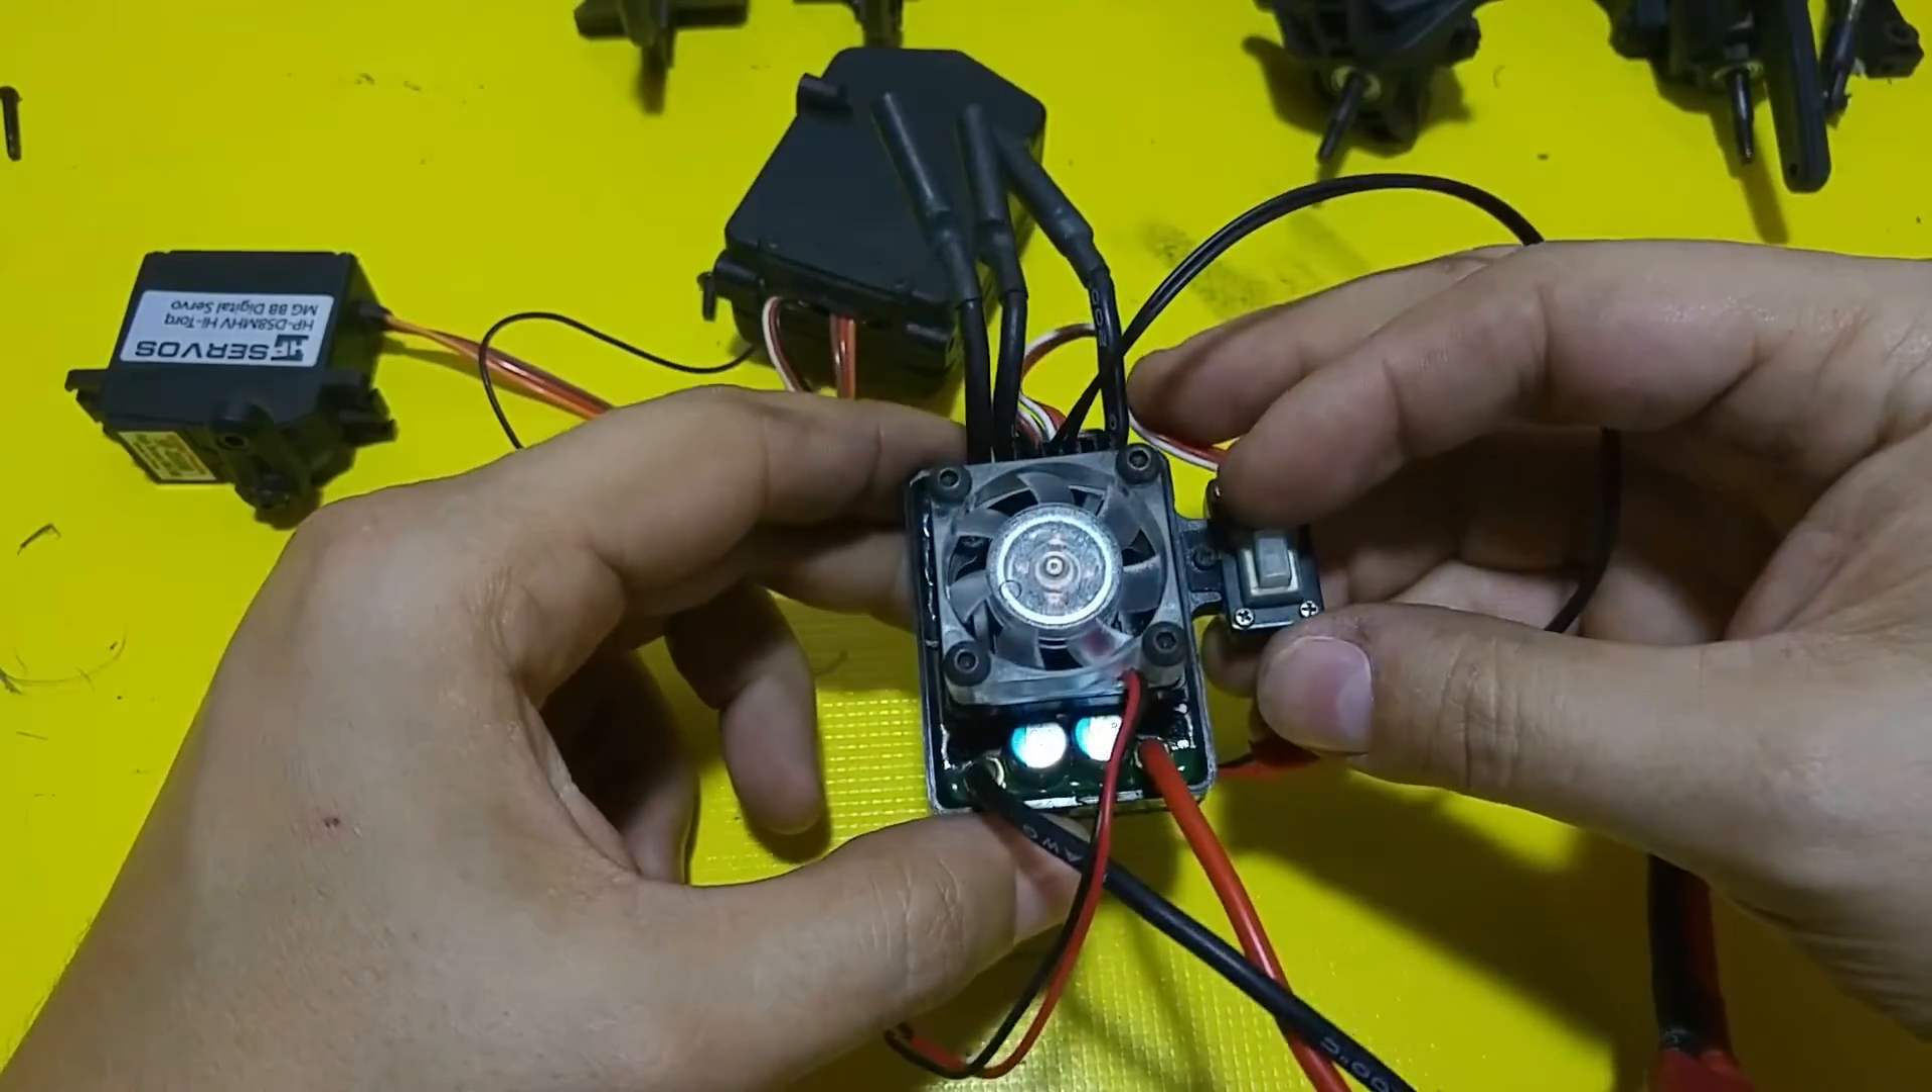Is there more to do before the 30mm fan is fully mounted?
No.